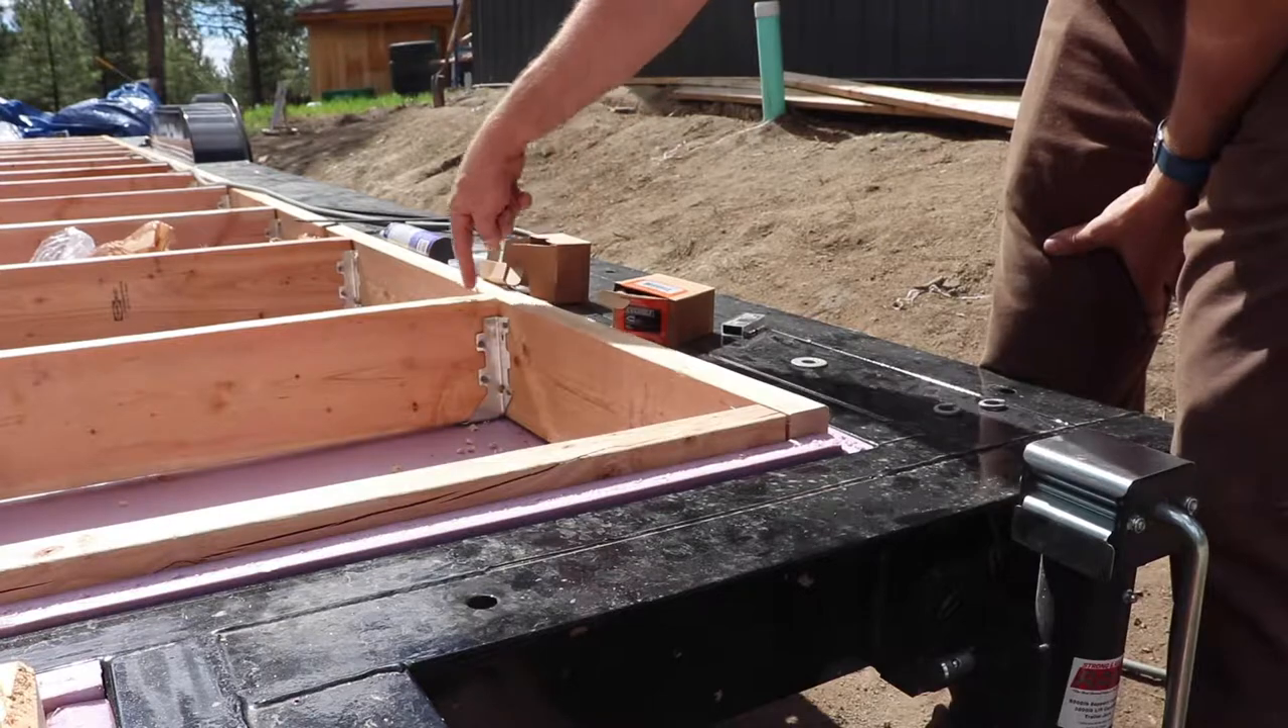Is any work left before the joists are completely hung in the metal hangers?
No.